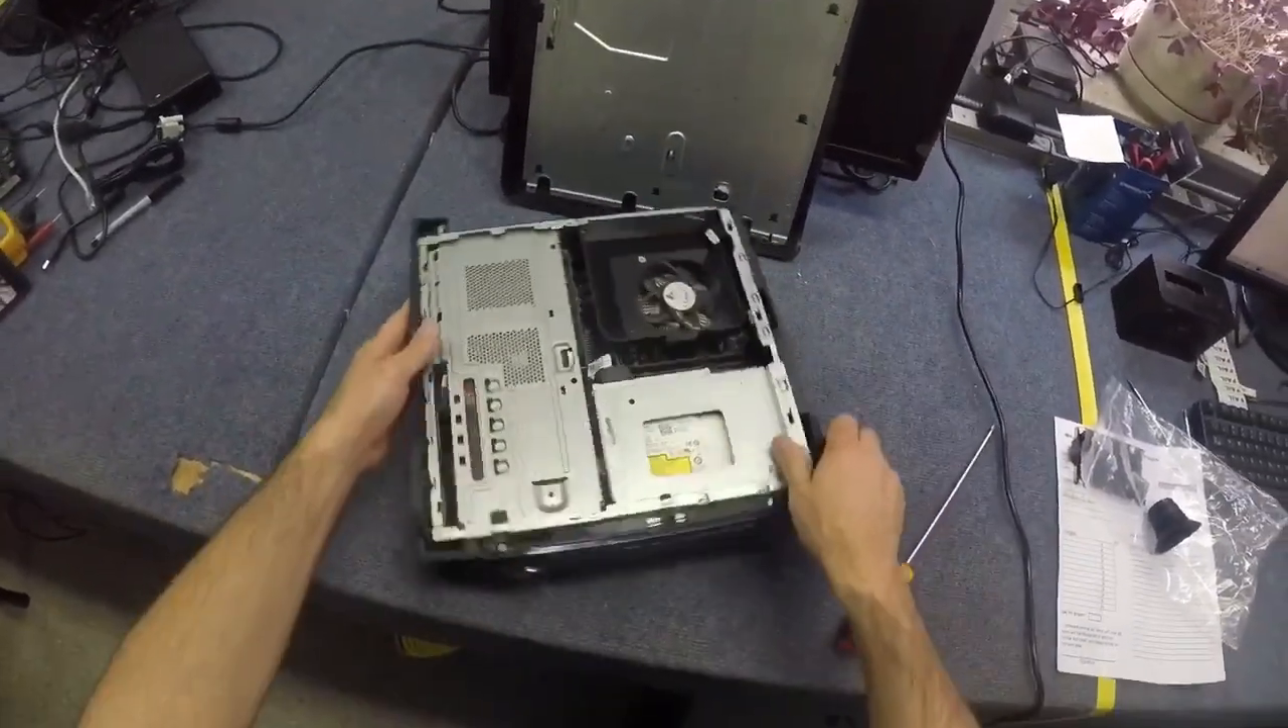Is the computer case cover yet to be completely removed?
No.